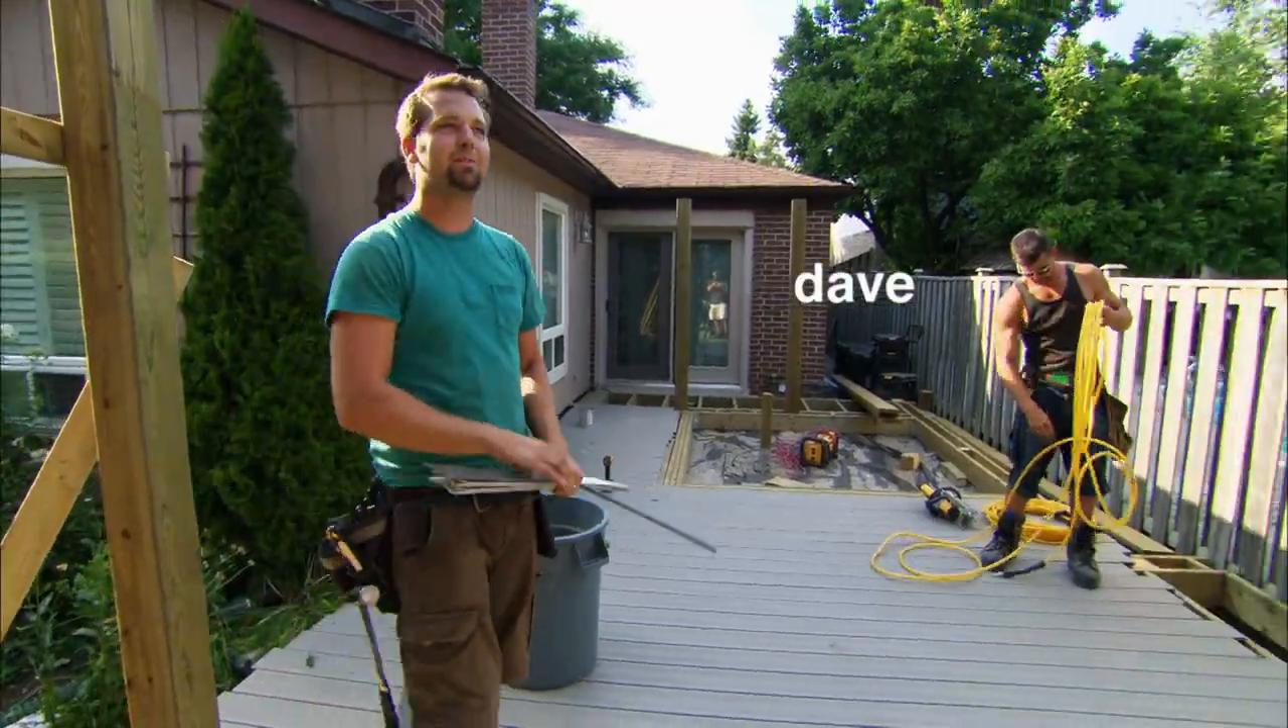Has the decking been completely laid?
No.